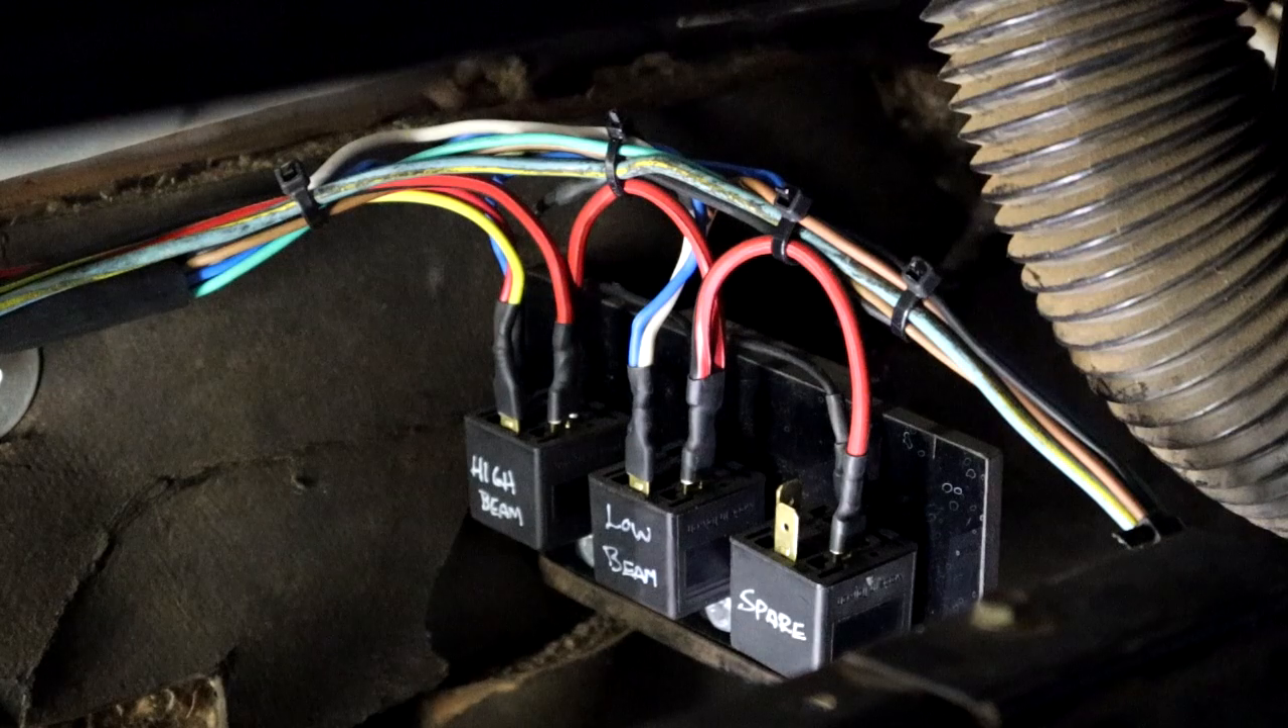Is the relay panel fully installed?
Yes.